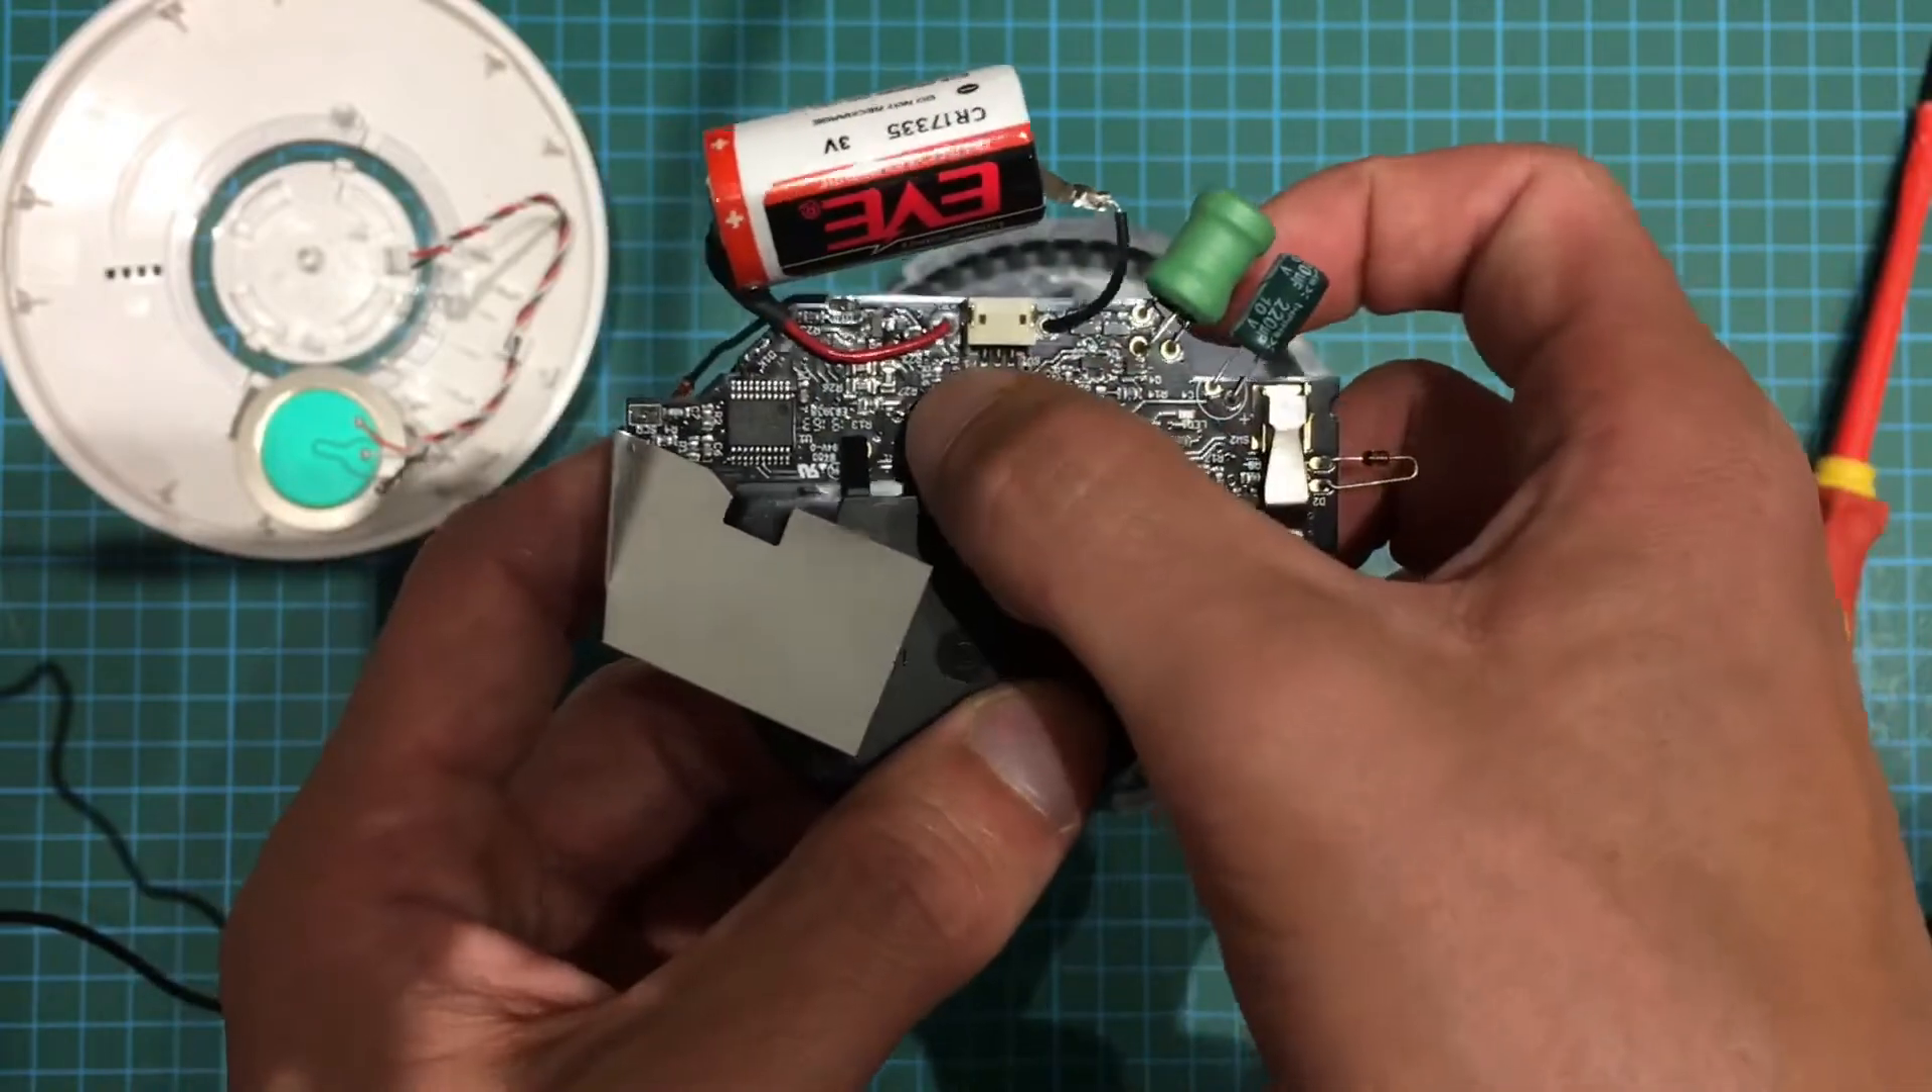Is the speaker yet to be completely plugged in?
Yes.